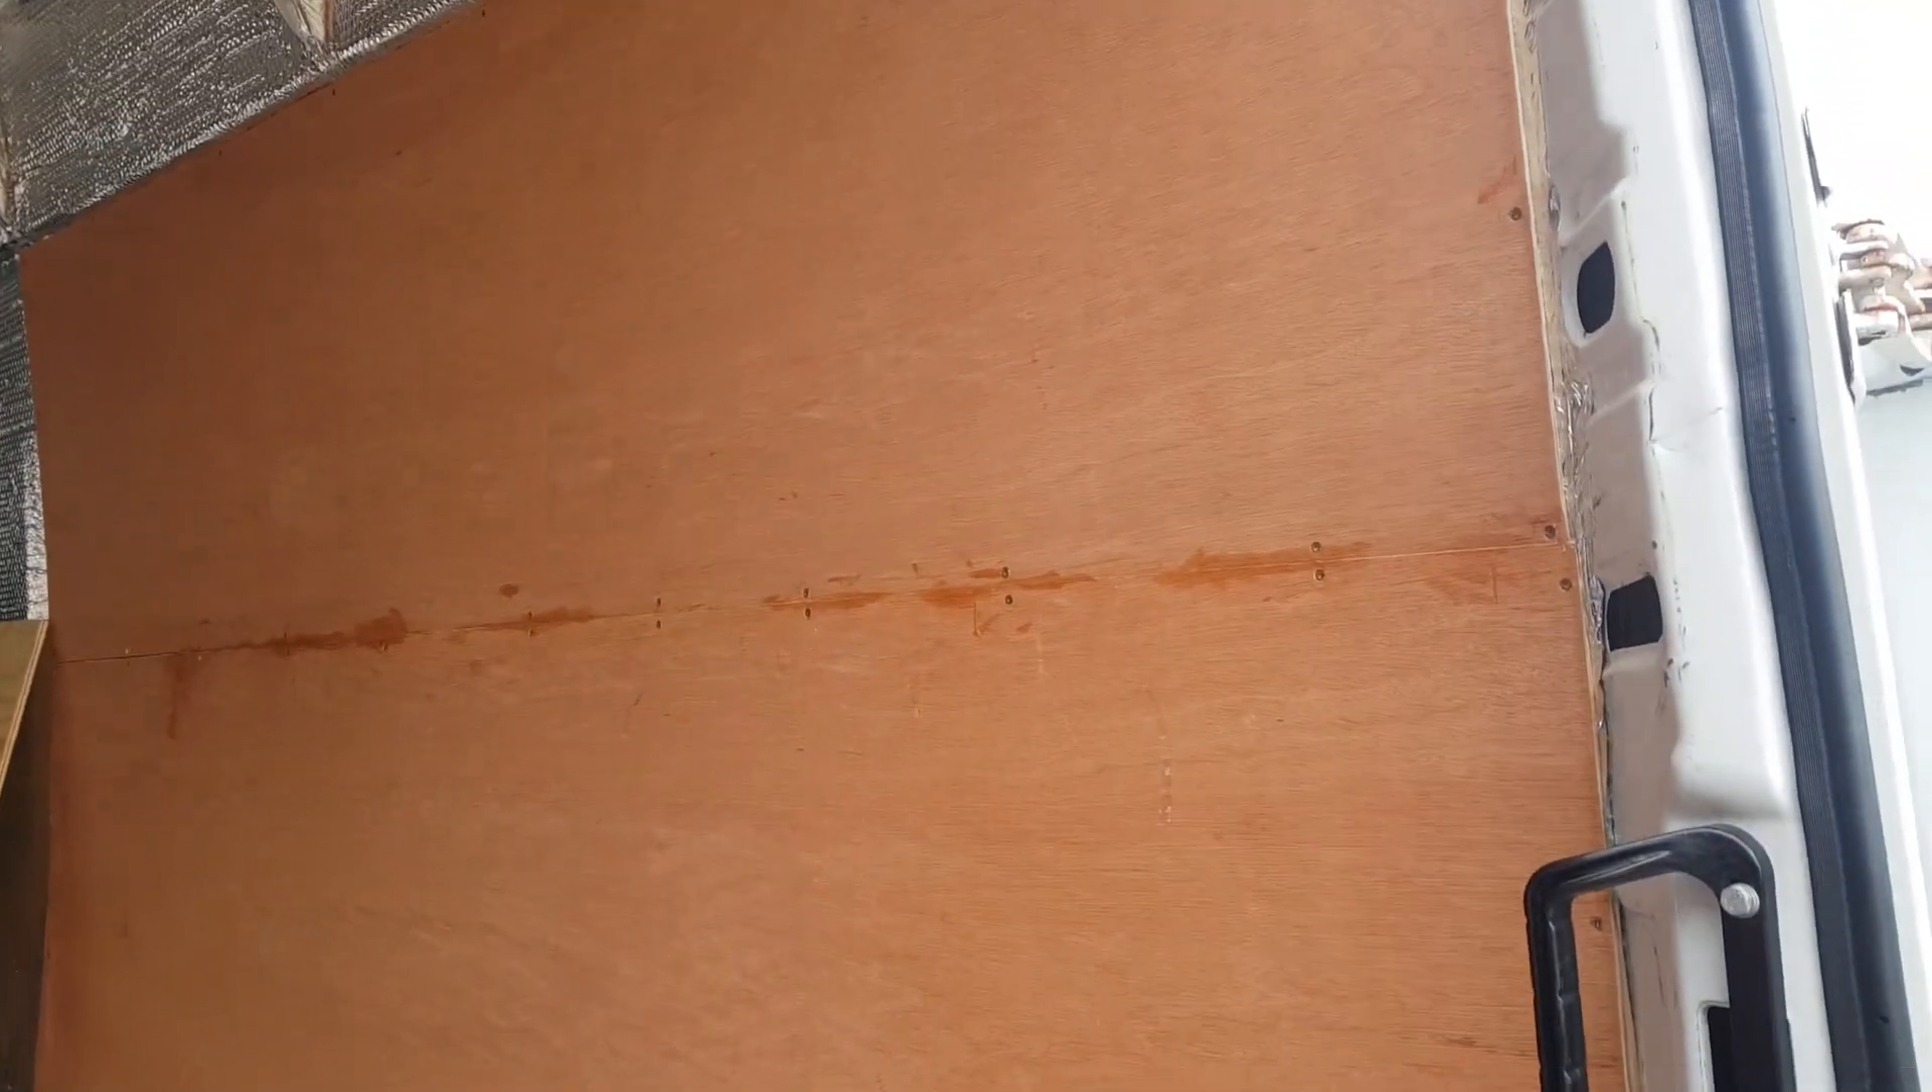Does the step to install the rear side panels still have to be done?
No.